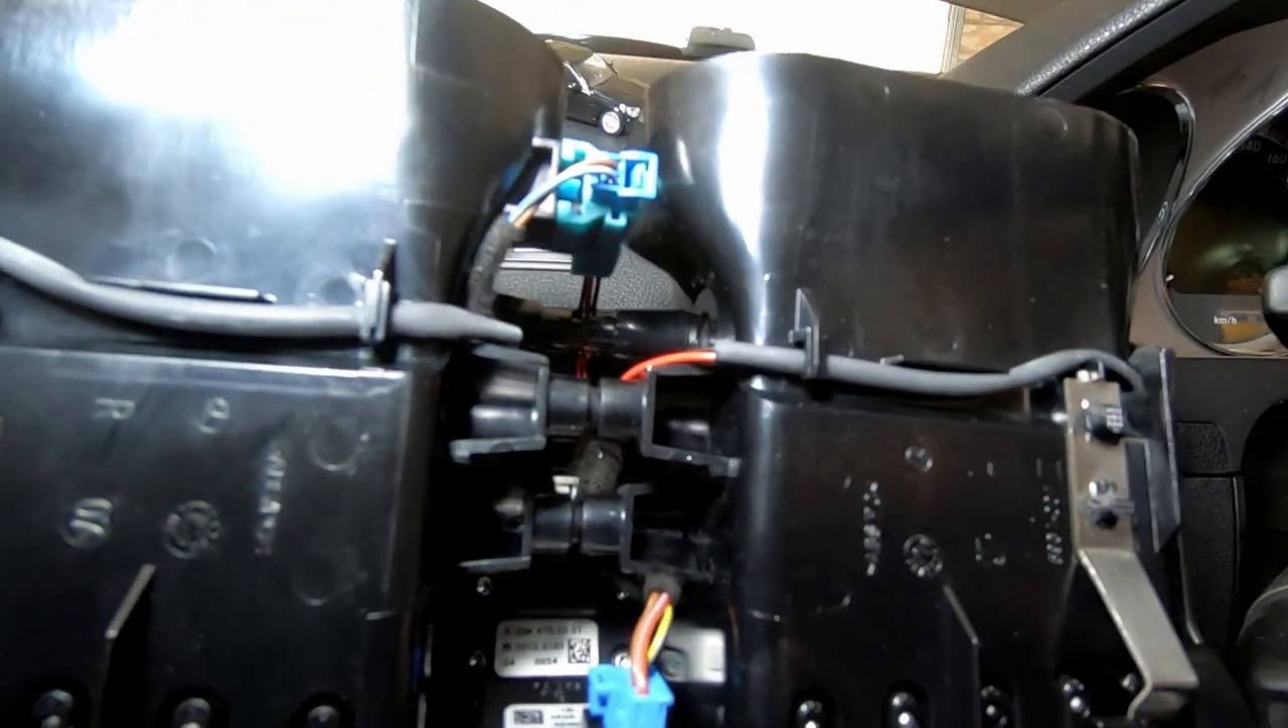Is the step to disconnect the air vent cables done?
No.